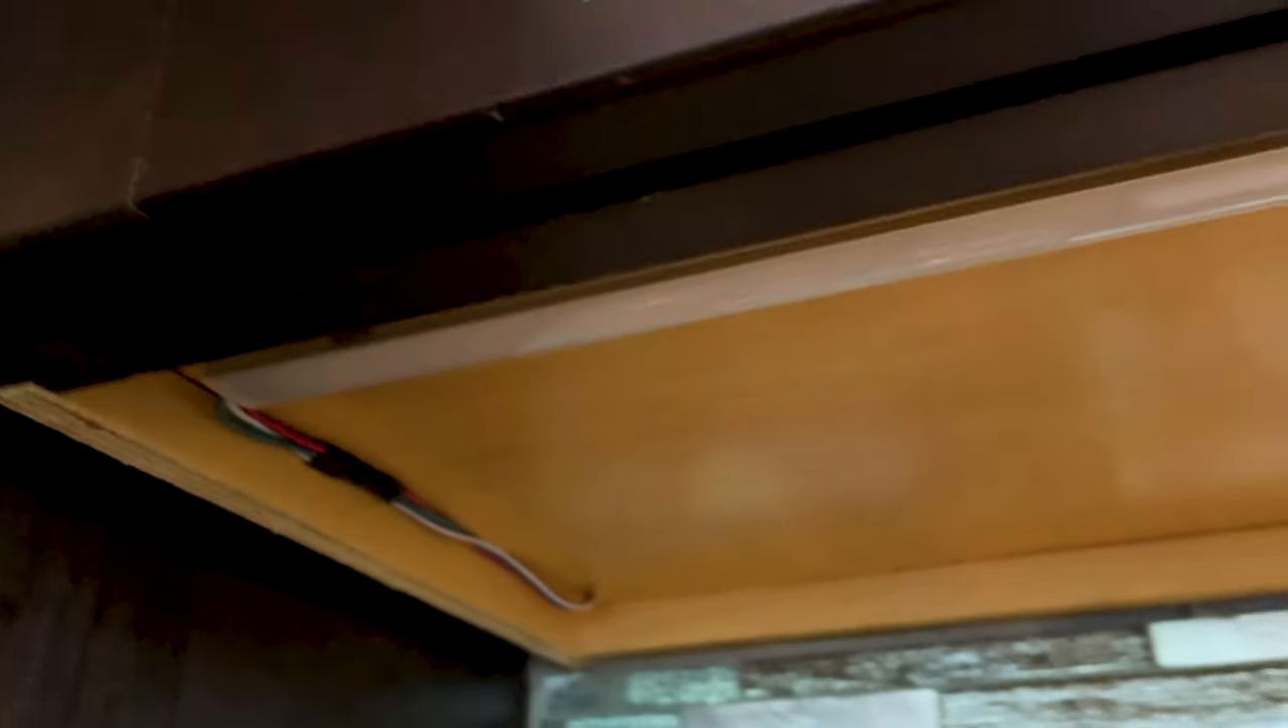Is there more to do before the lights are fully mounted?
No.